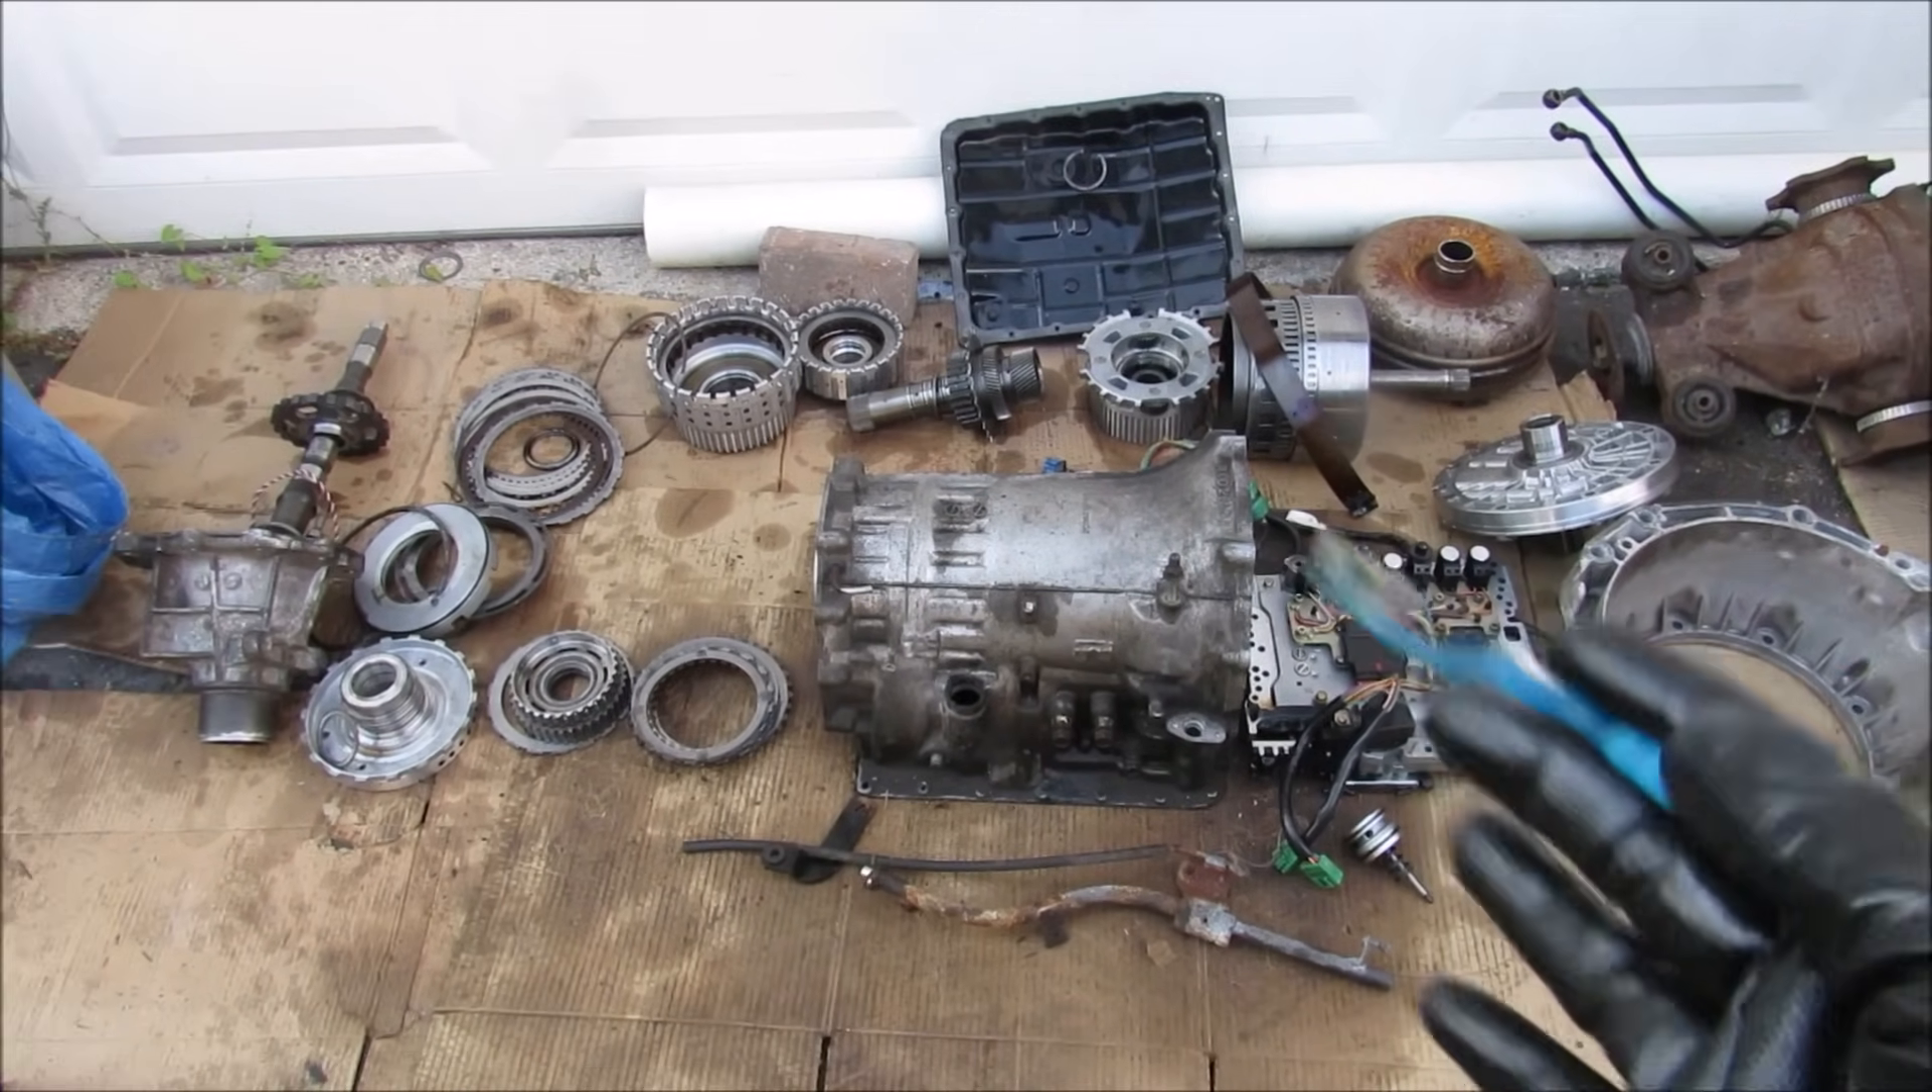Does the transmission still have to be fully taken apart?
No.